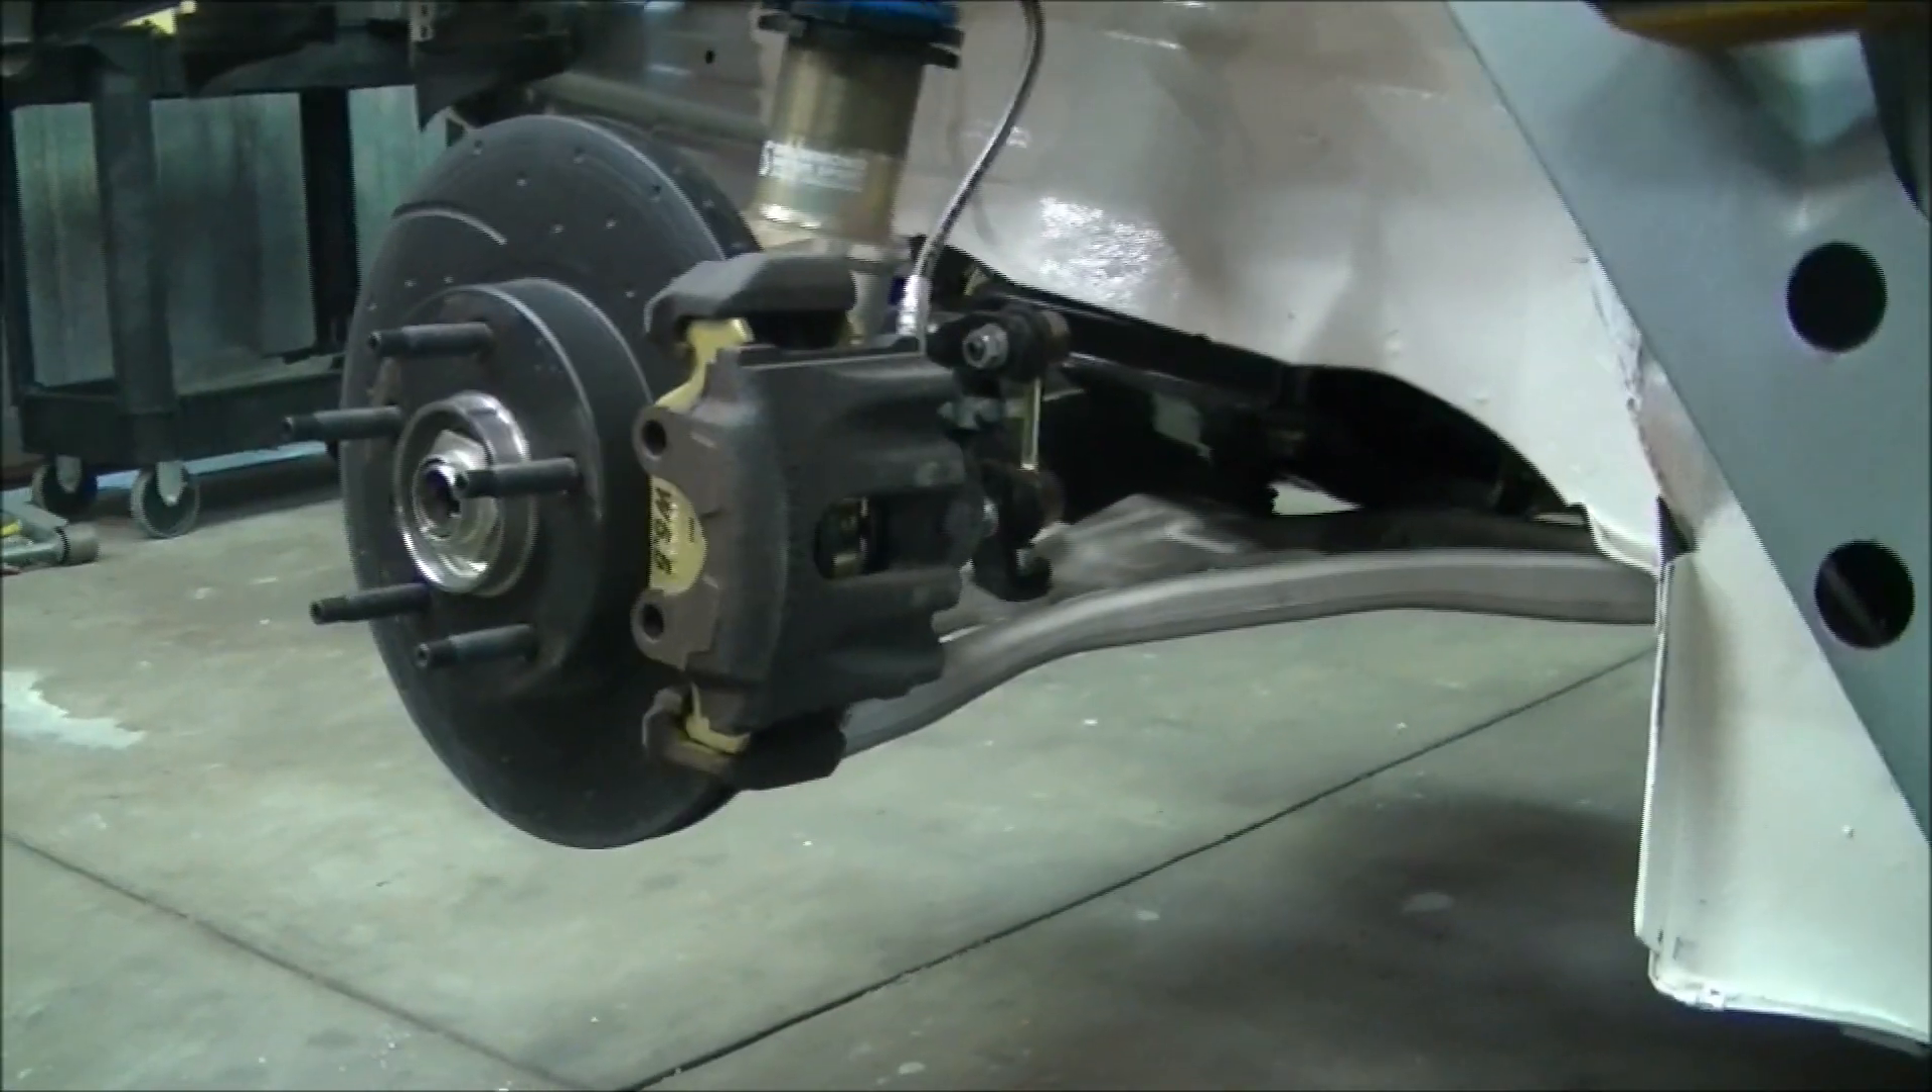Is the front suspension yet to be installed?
No.